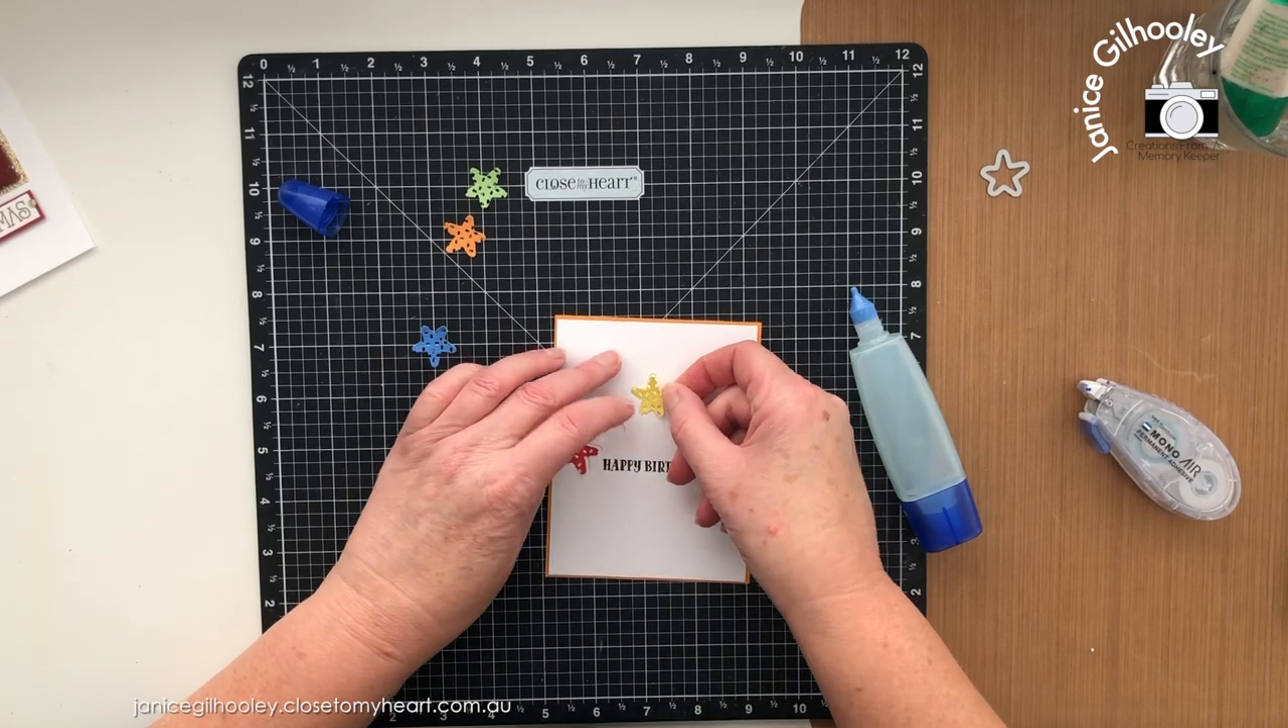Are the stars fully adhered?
No.